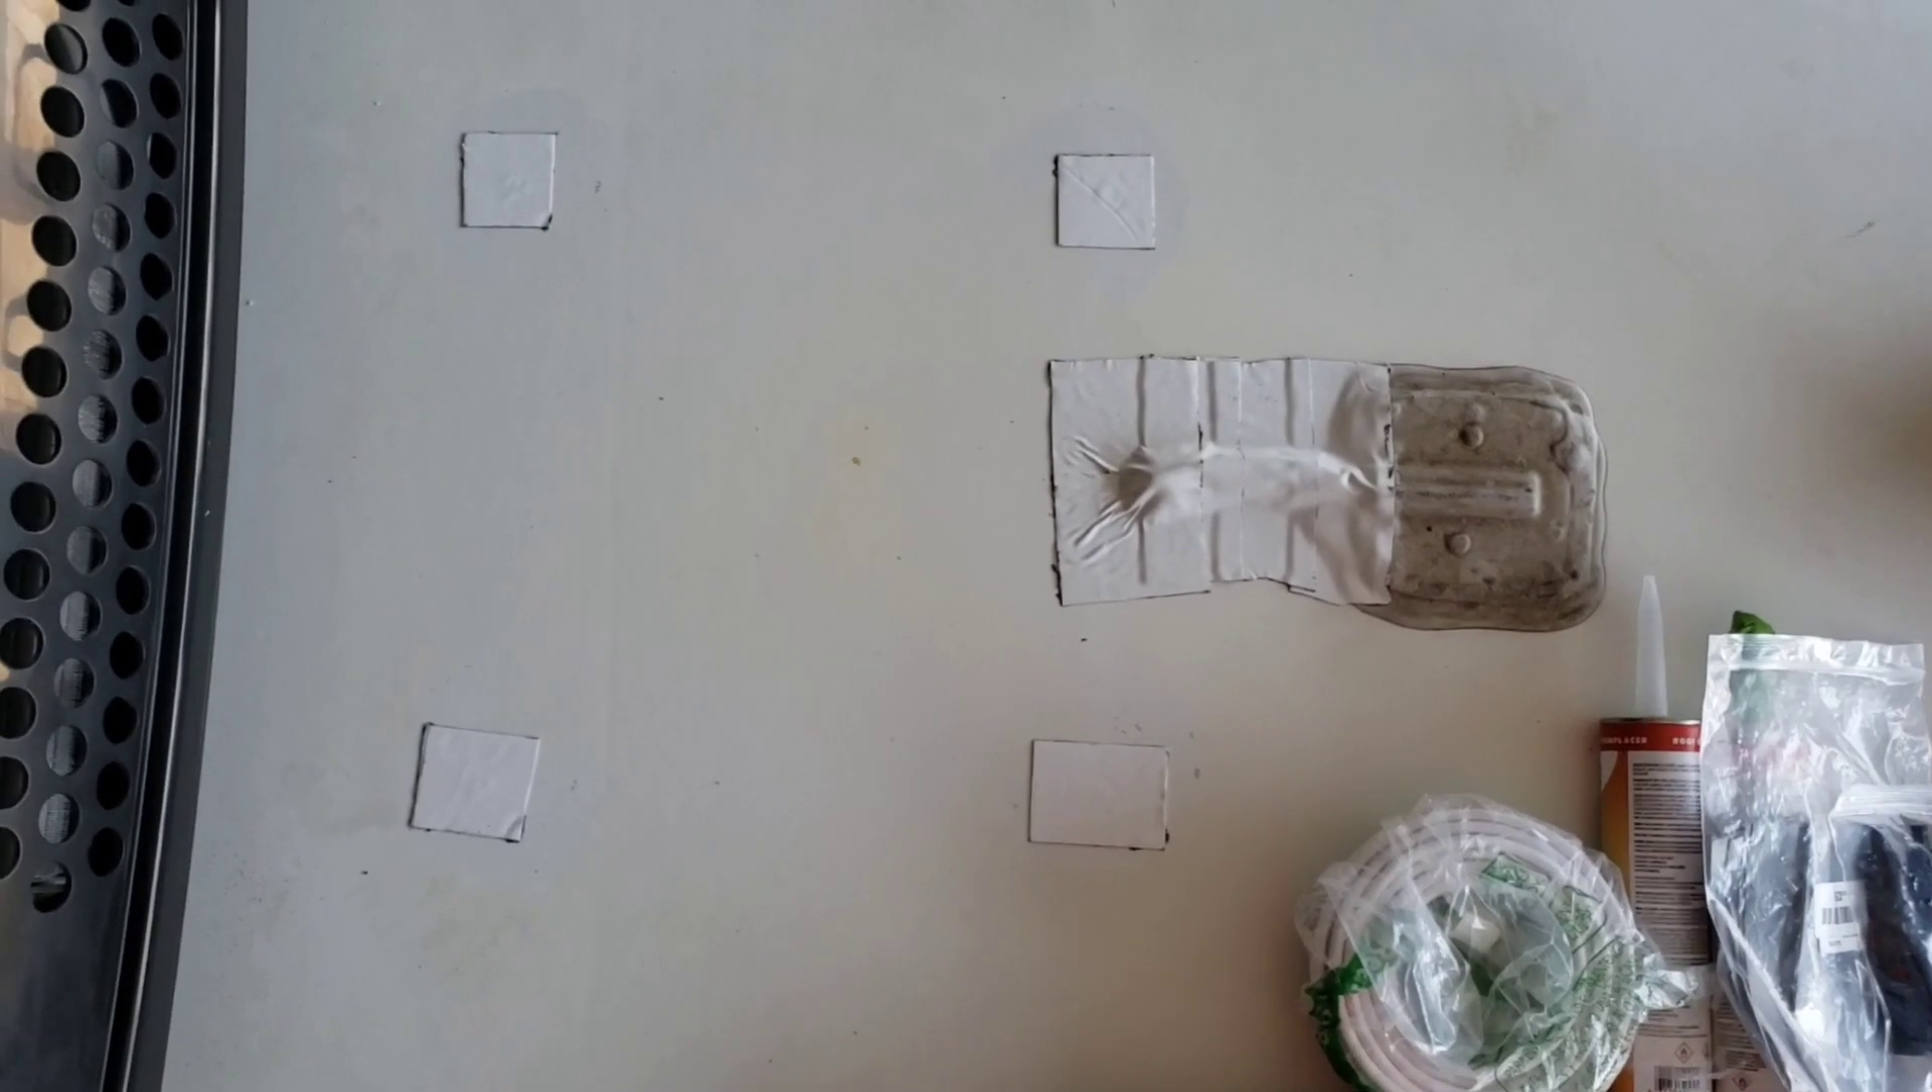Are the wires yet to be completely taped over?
No.